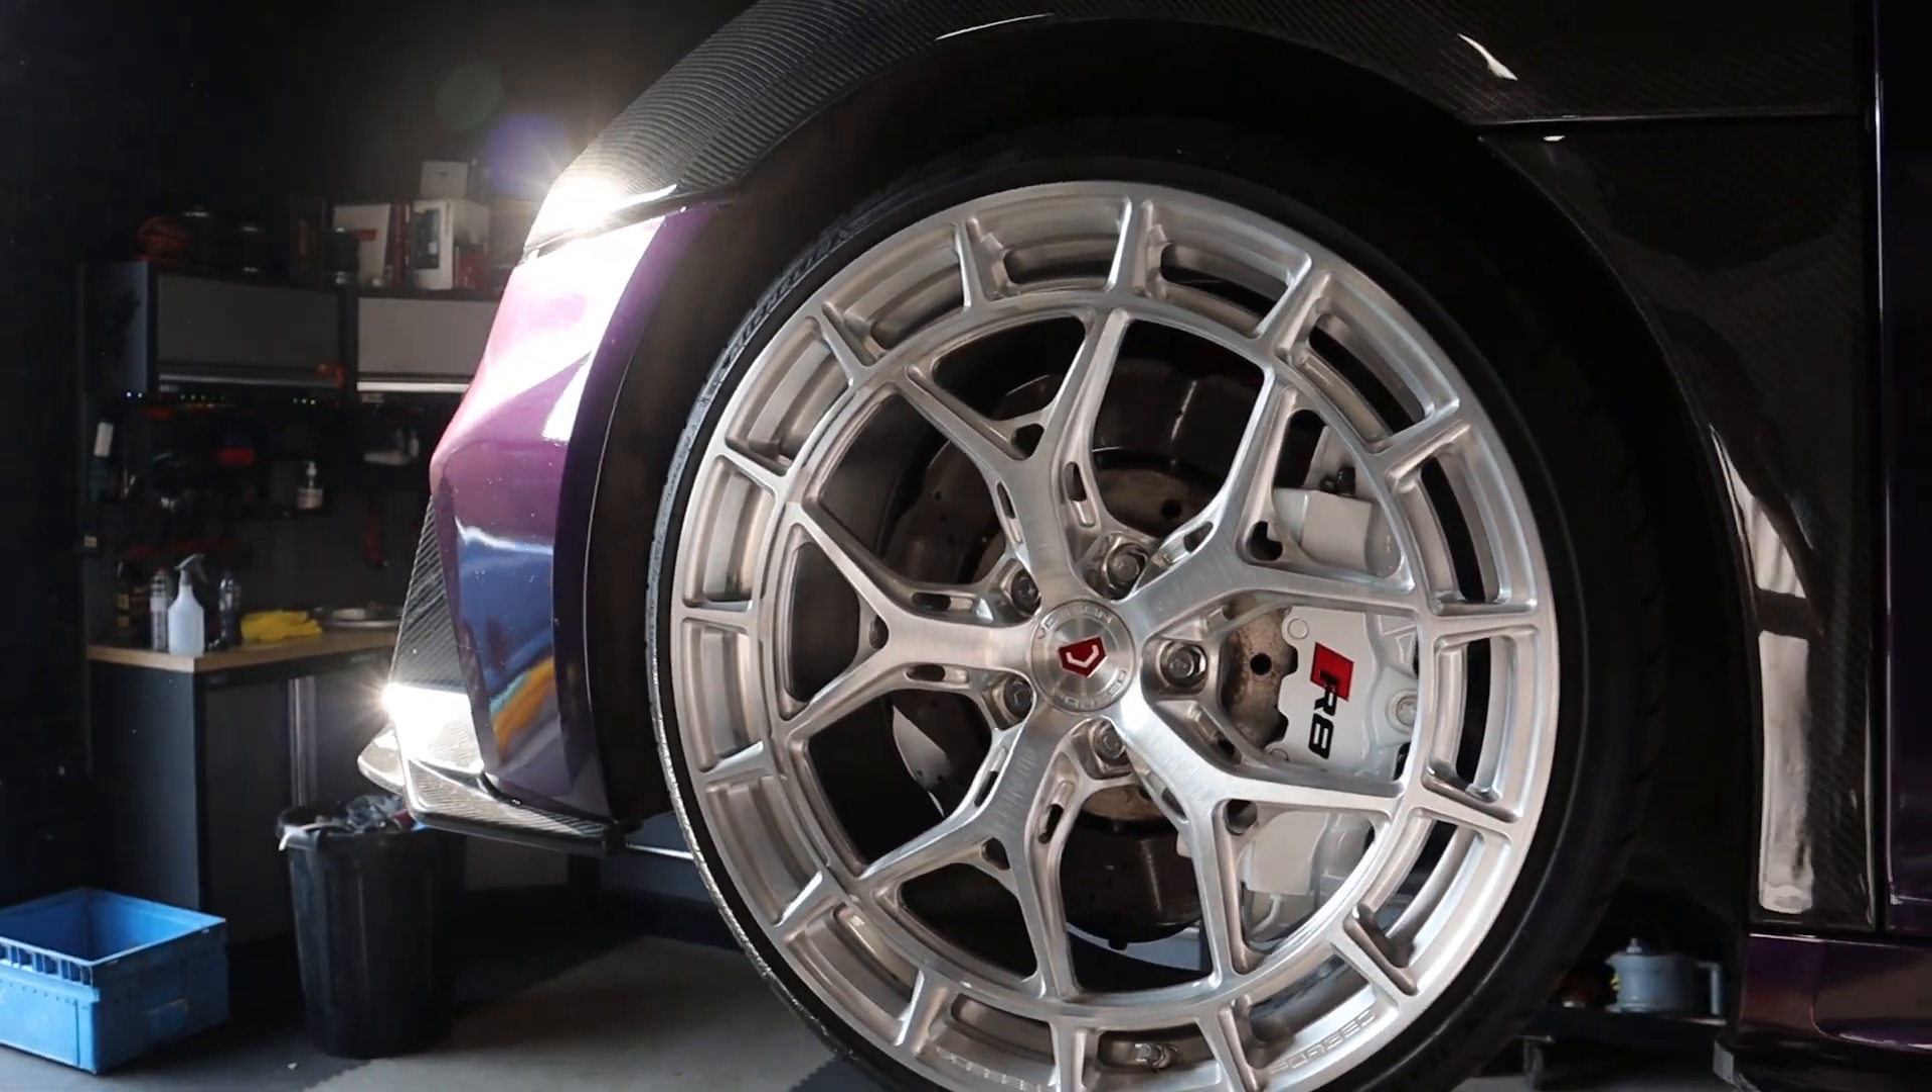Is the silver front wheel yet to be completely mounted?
No.